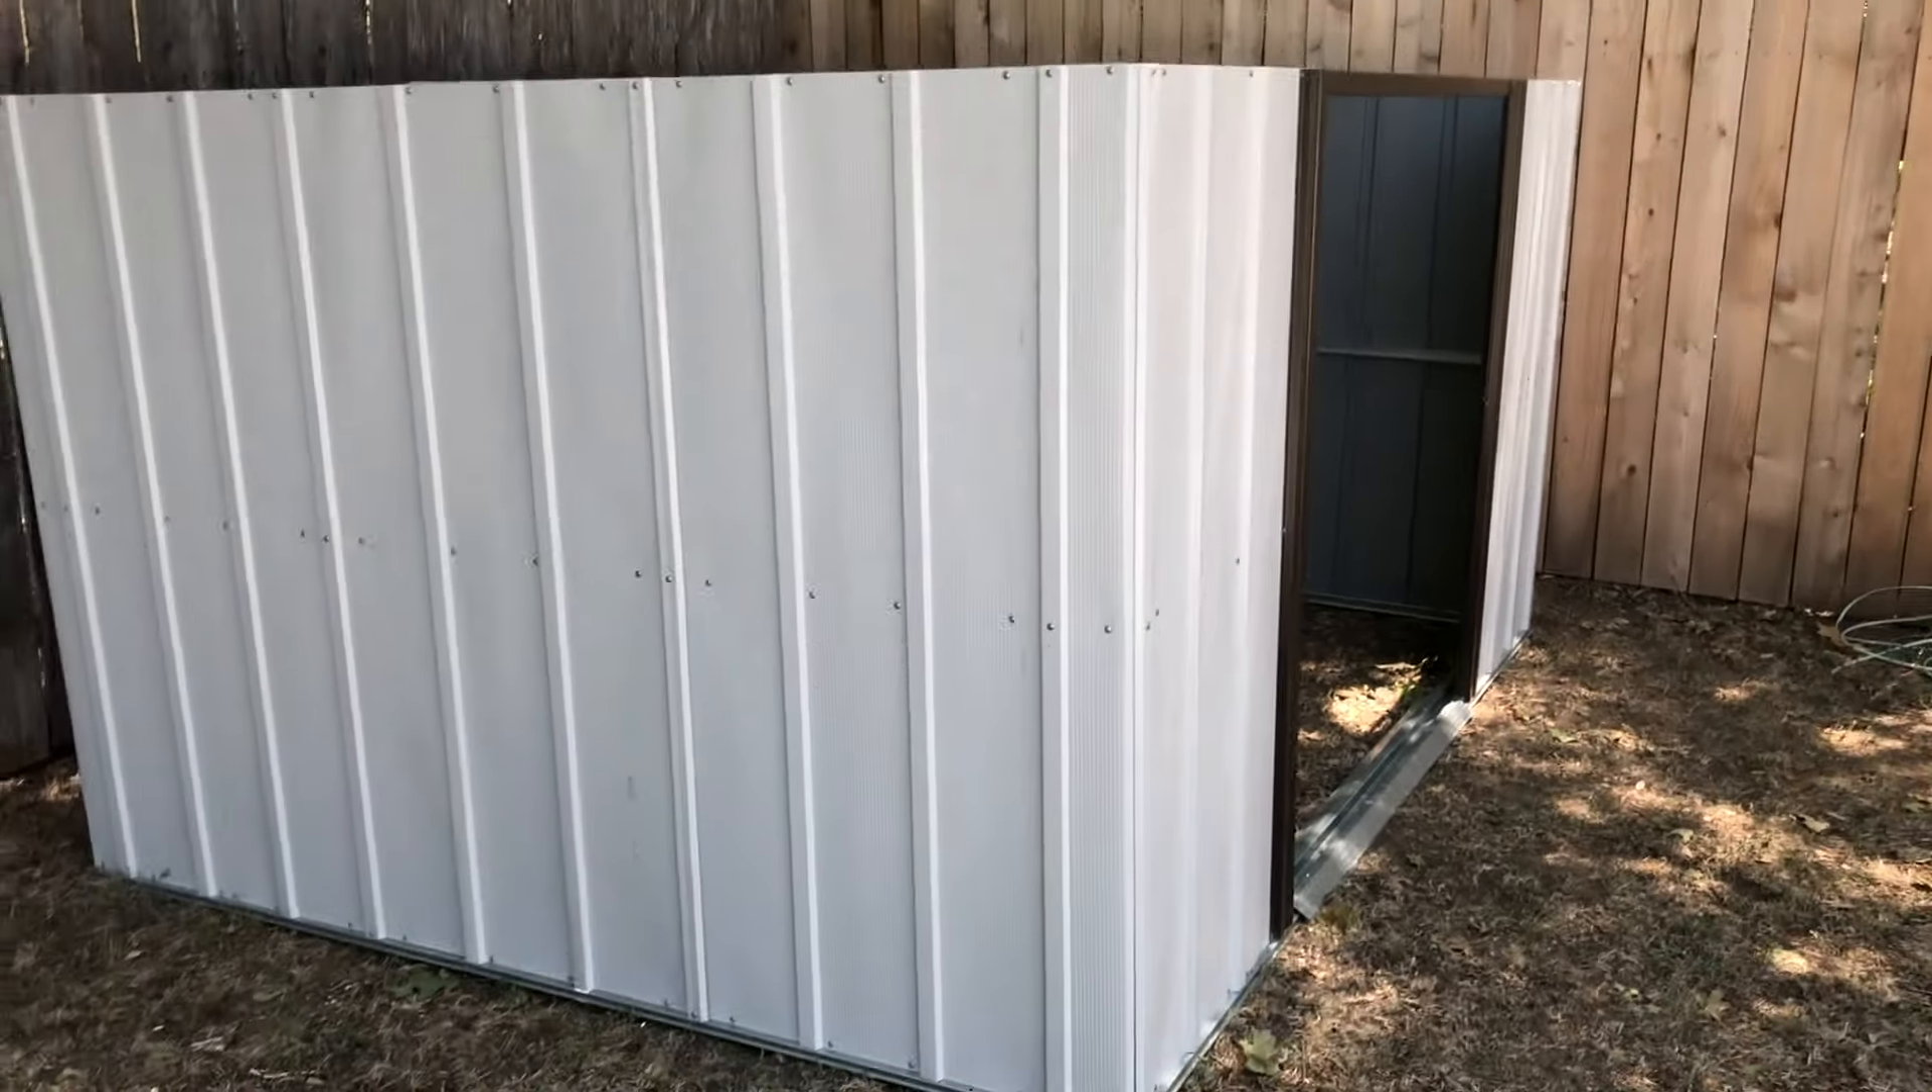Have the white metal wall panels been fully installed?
Yes.